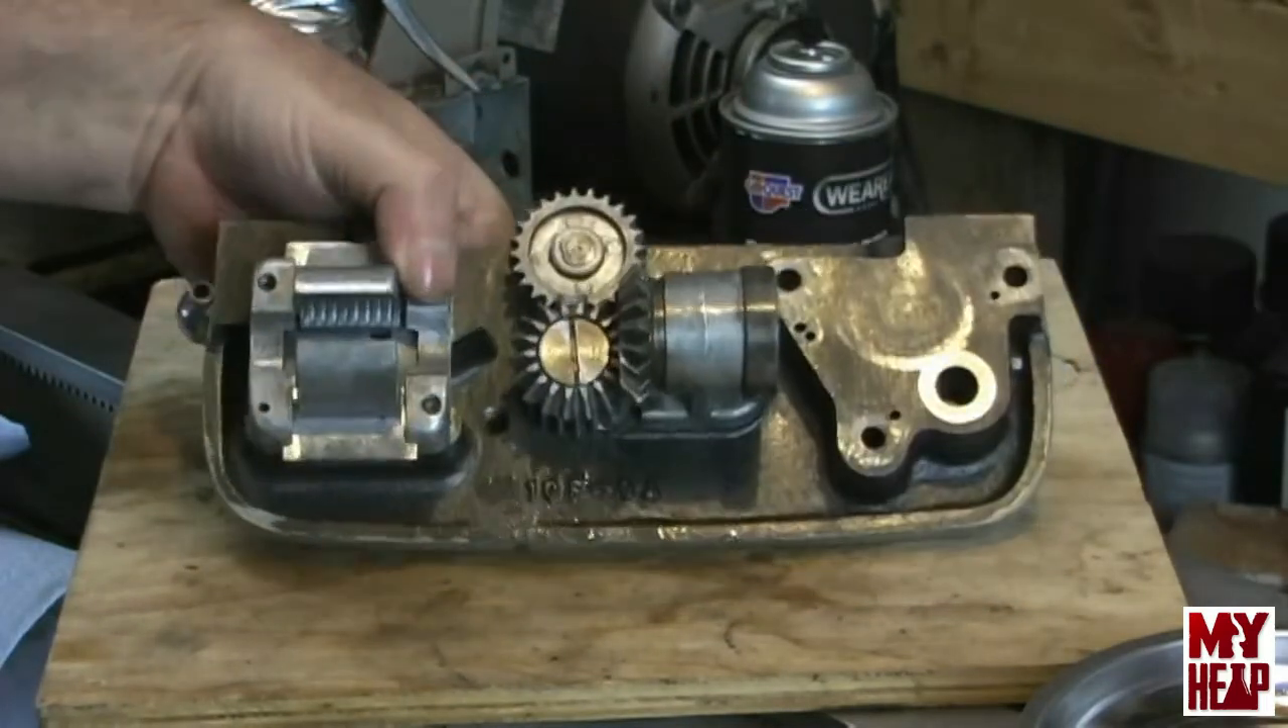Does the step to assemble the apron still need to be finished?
Yes.